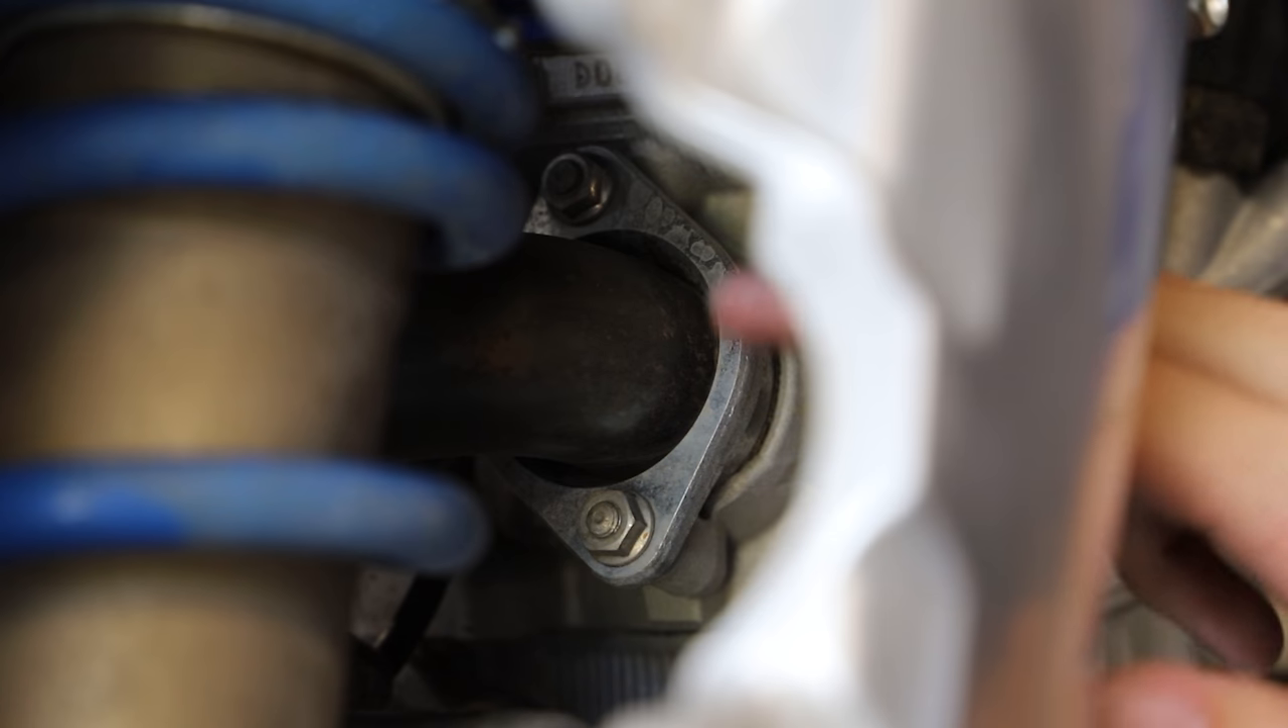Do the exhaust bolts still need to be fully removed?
Yes.